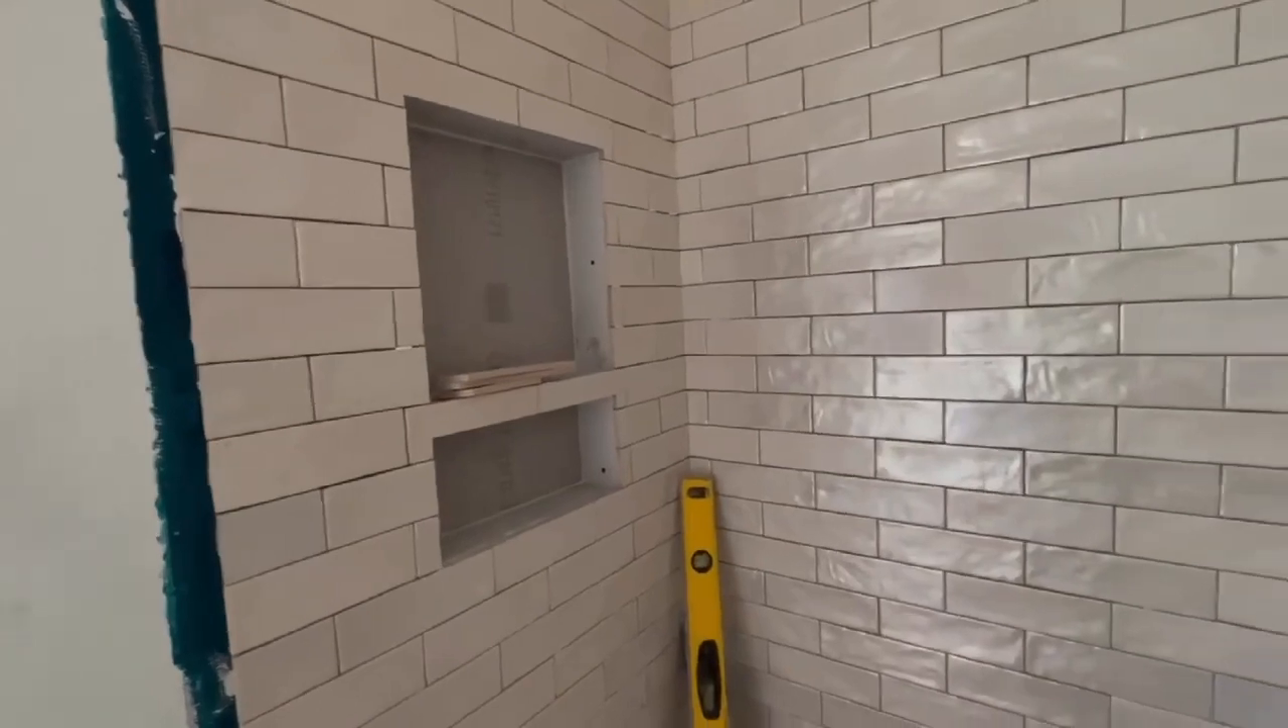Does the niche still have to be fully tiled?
Yes.